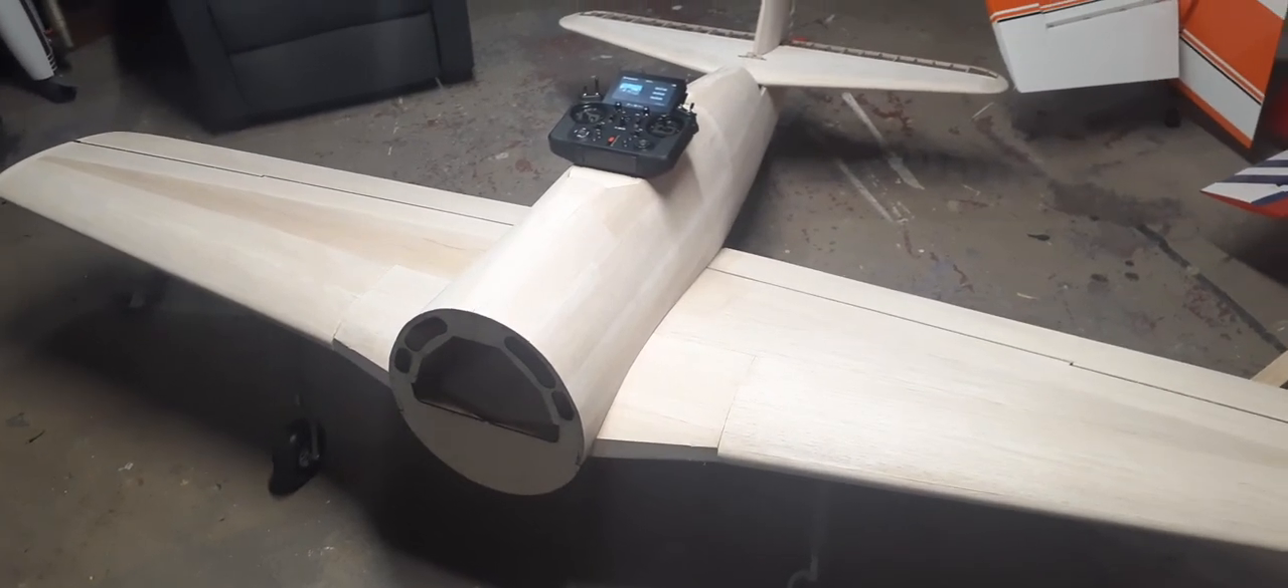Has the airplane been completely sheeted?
Yes.